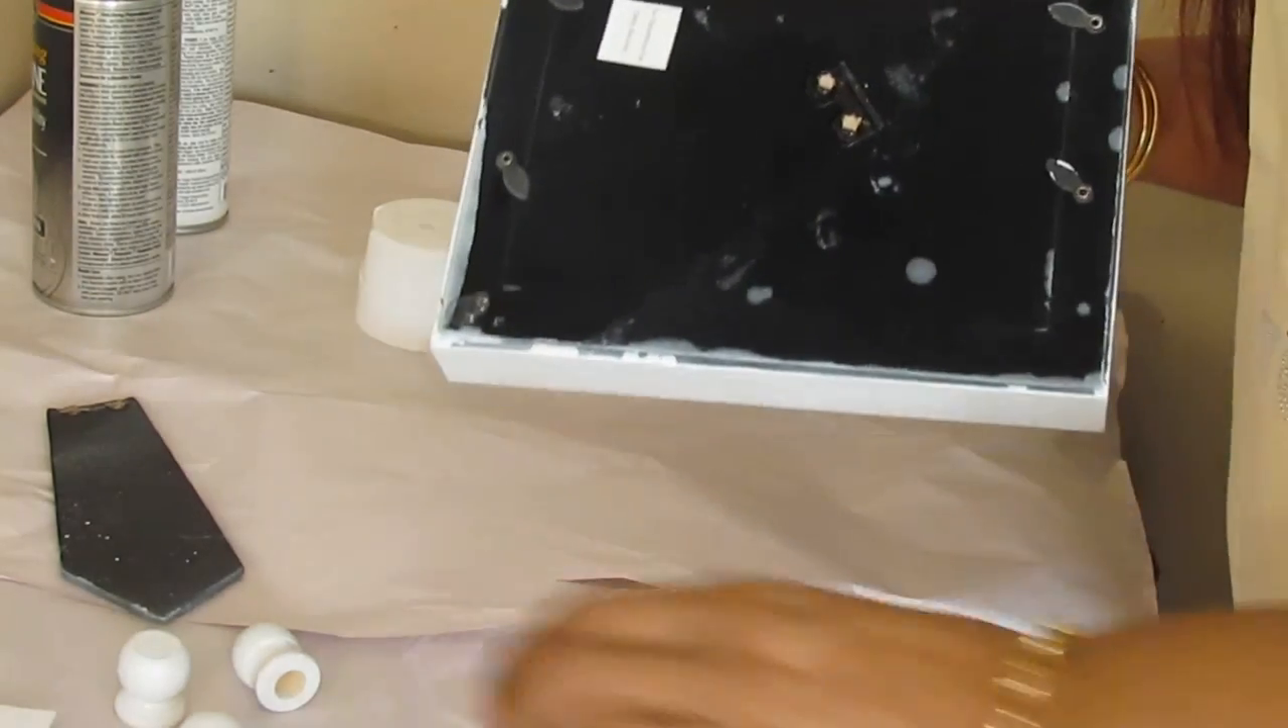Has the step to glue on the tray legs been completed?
No.